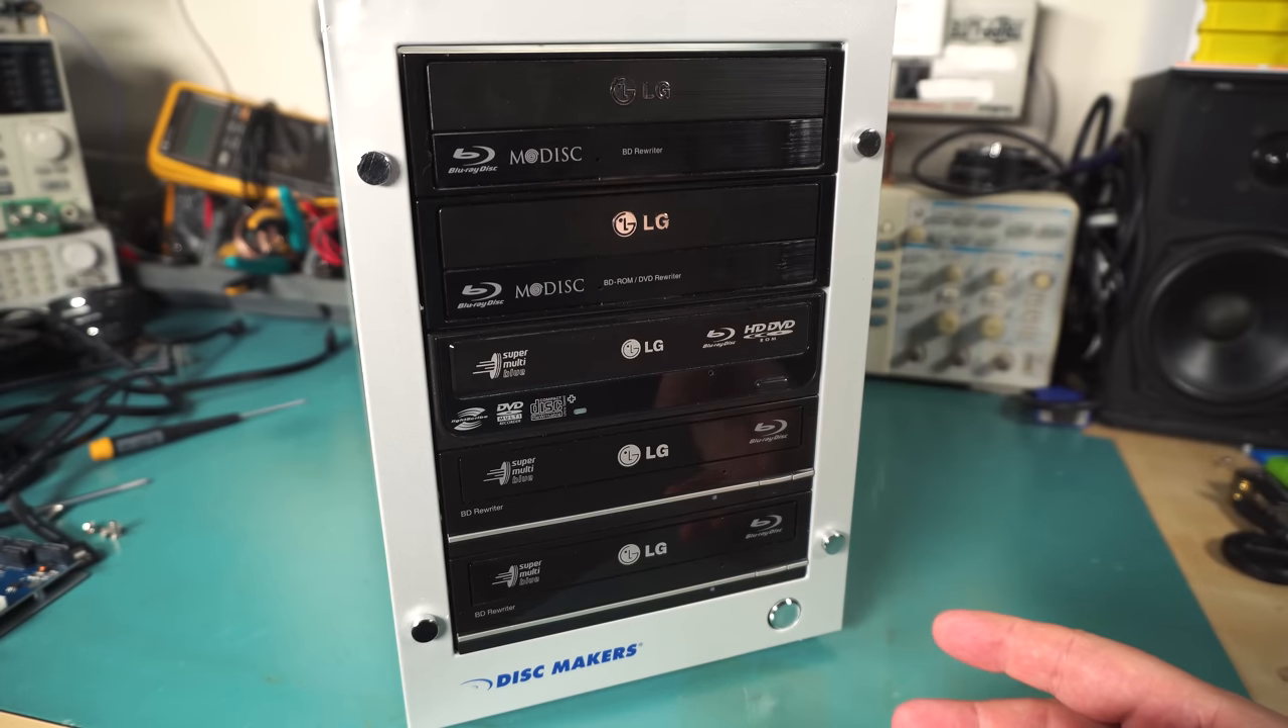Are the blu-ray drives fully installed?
Yes.